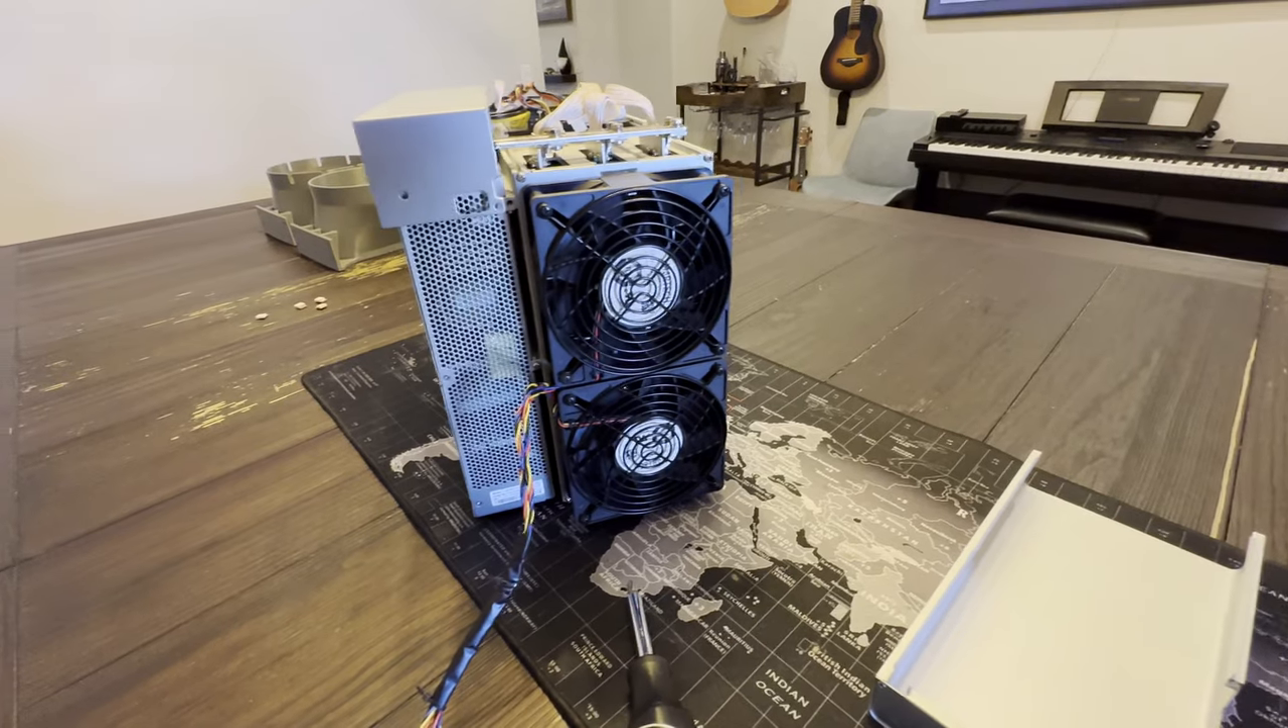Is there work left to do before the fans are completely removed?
Yes.